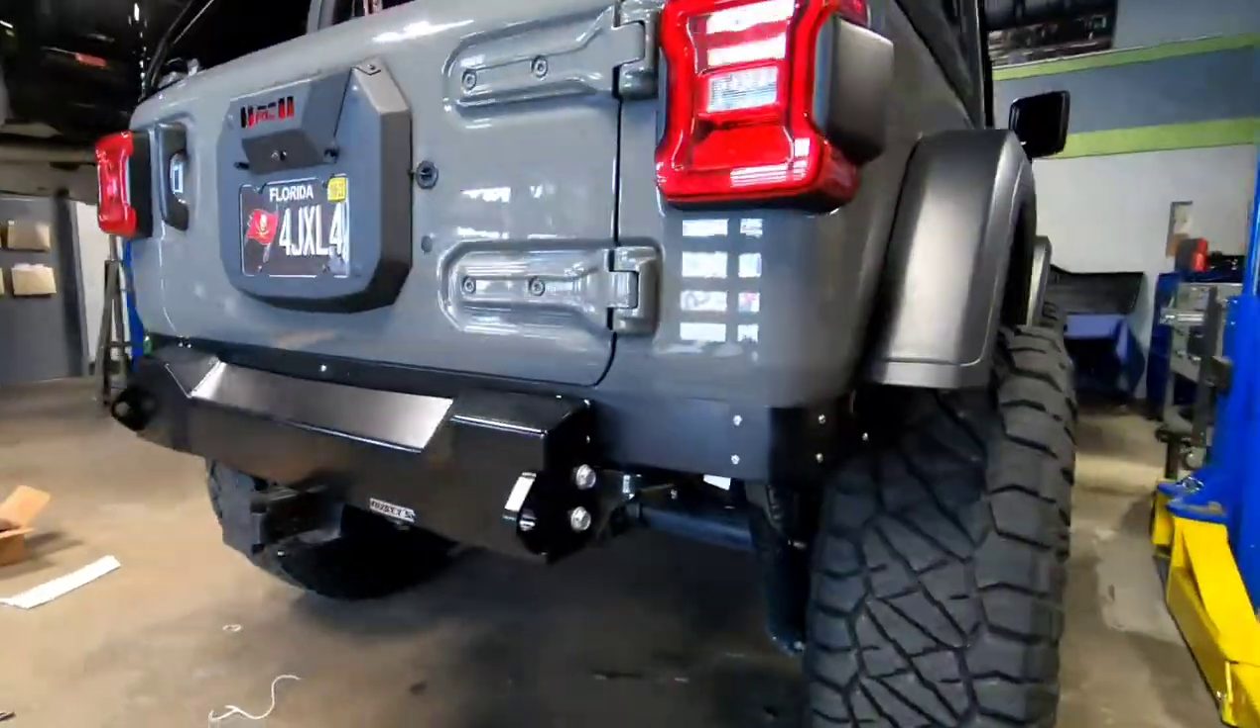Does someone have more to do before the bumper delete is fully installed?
No.